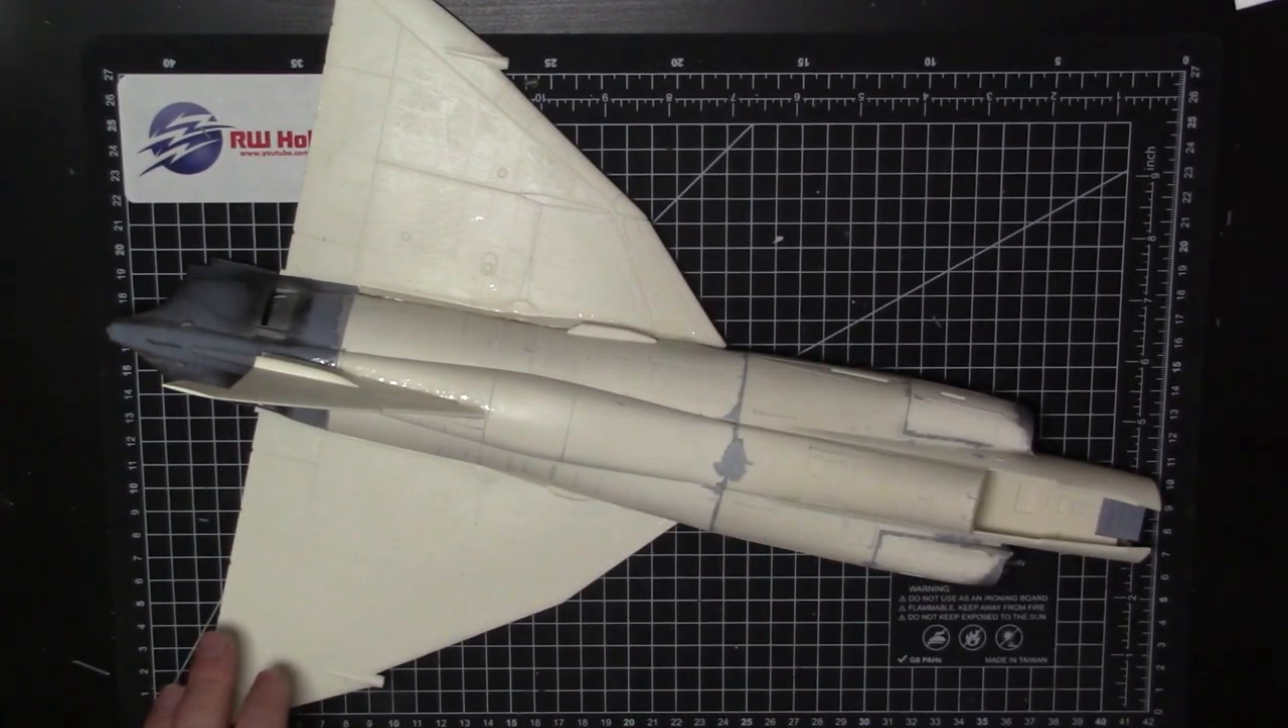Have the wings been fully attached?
Yes.